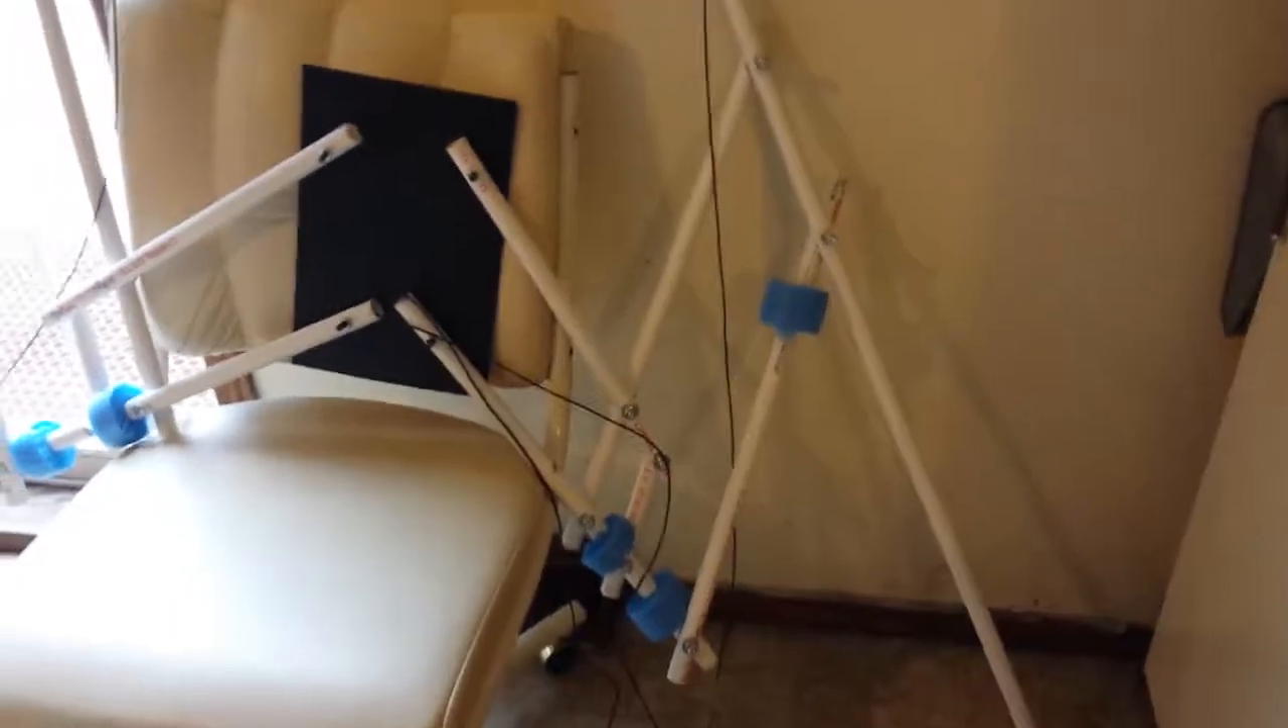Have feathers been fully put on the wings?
No.